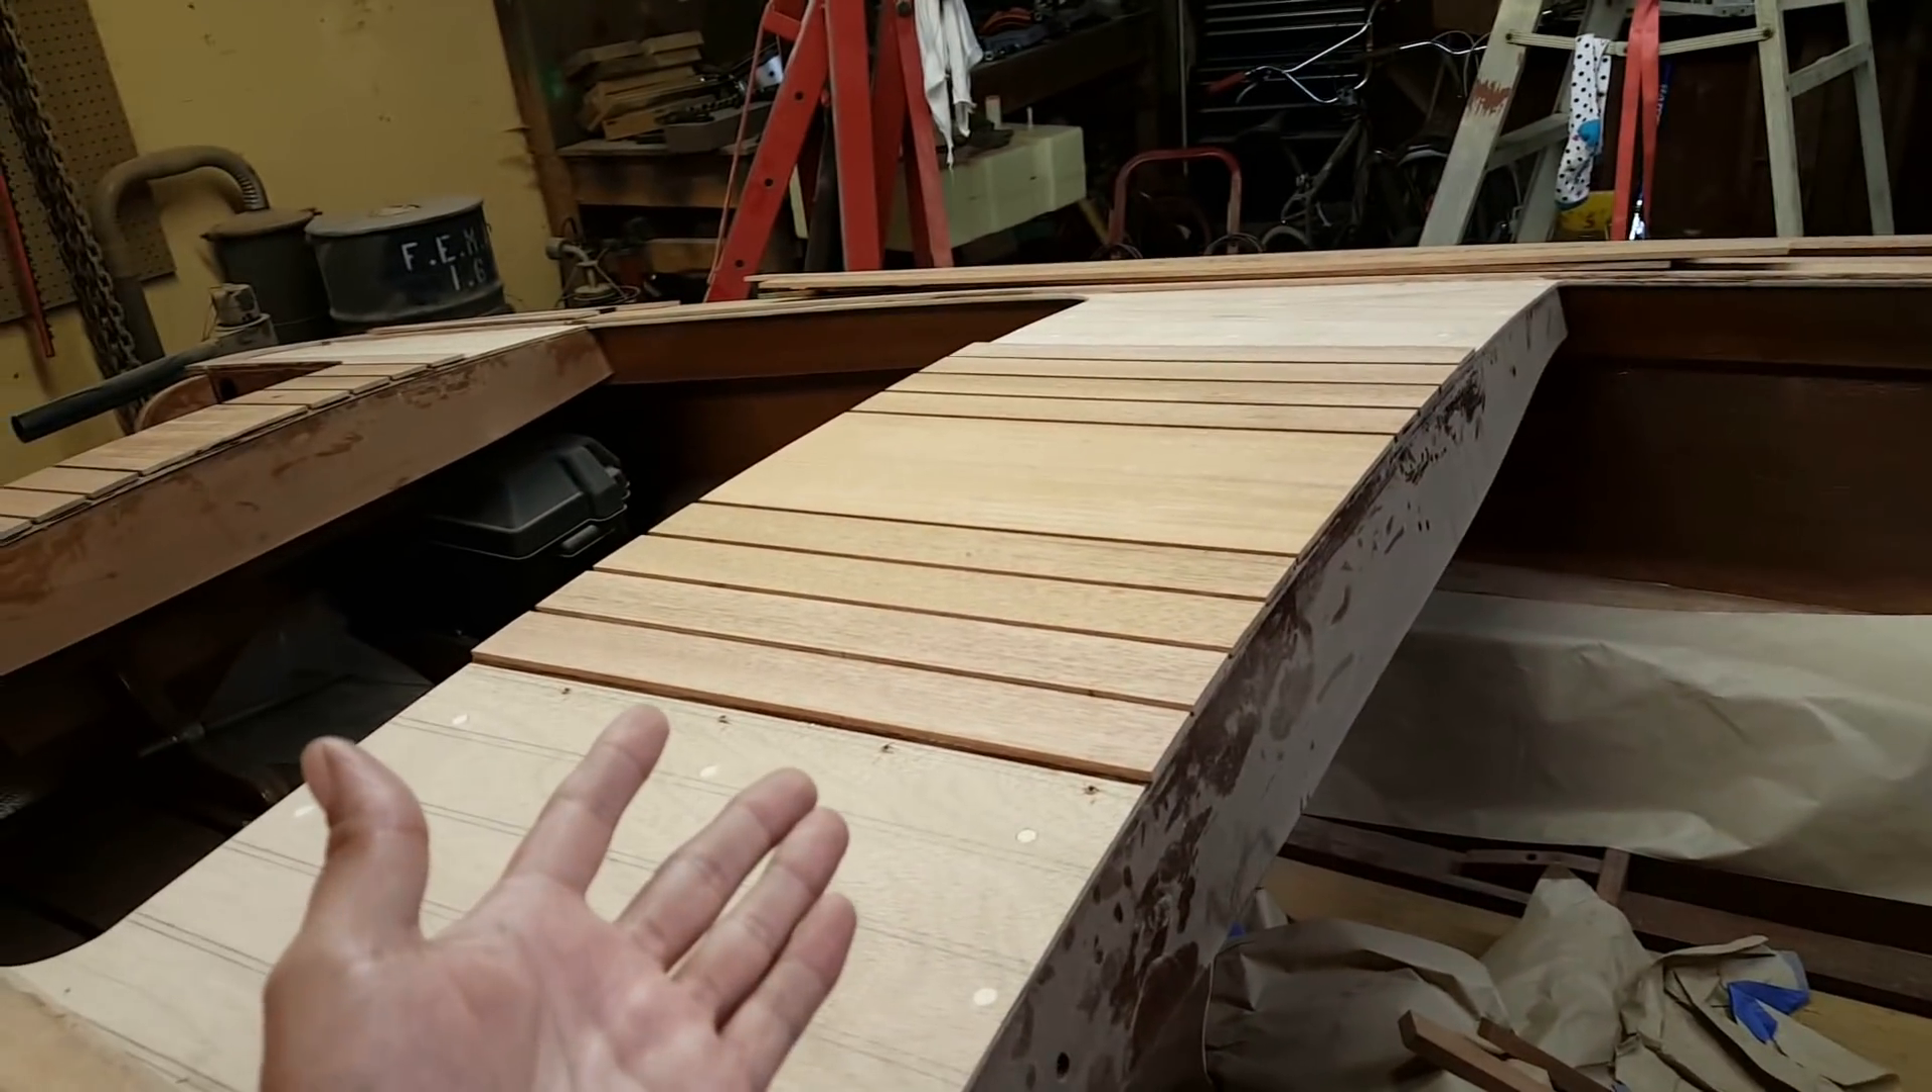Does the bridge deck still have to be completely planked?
Yes.